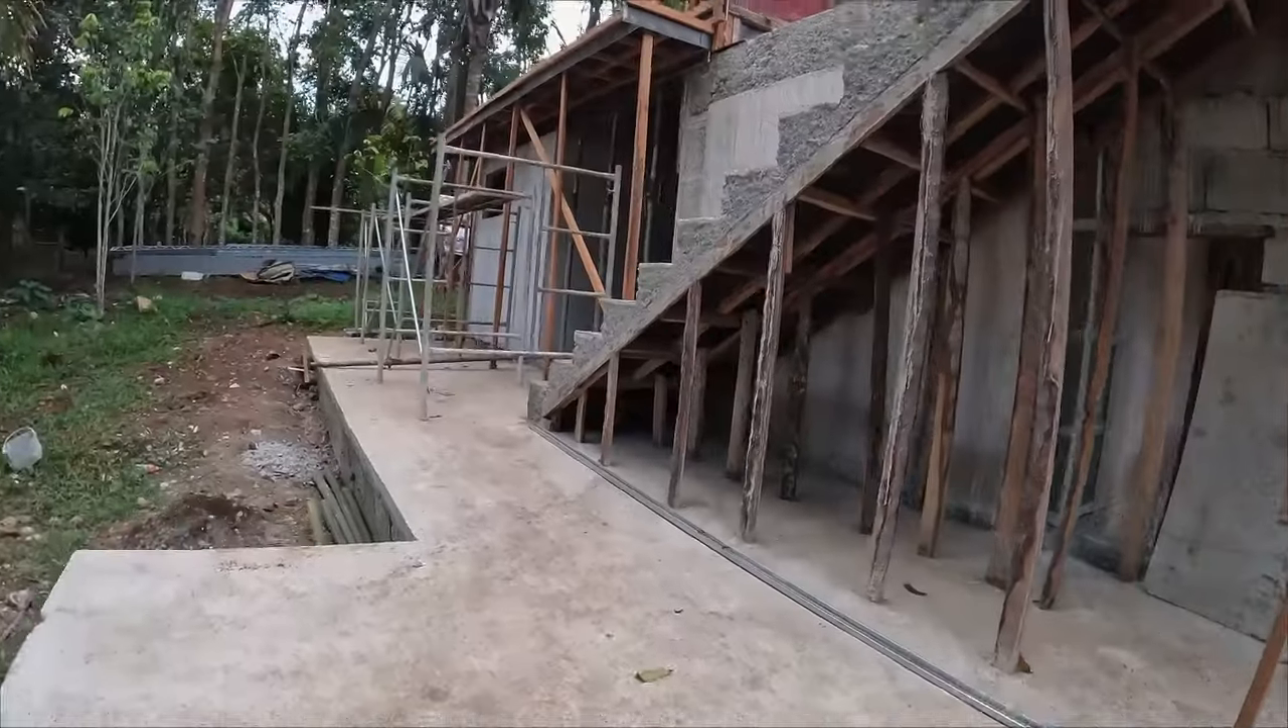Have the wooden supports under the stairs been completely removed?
No.